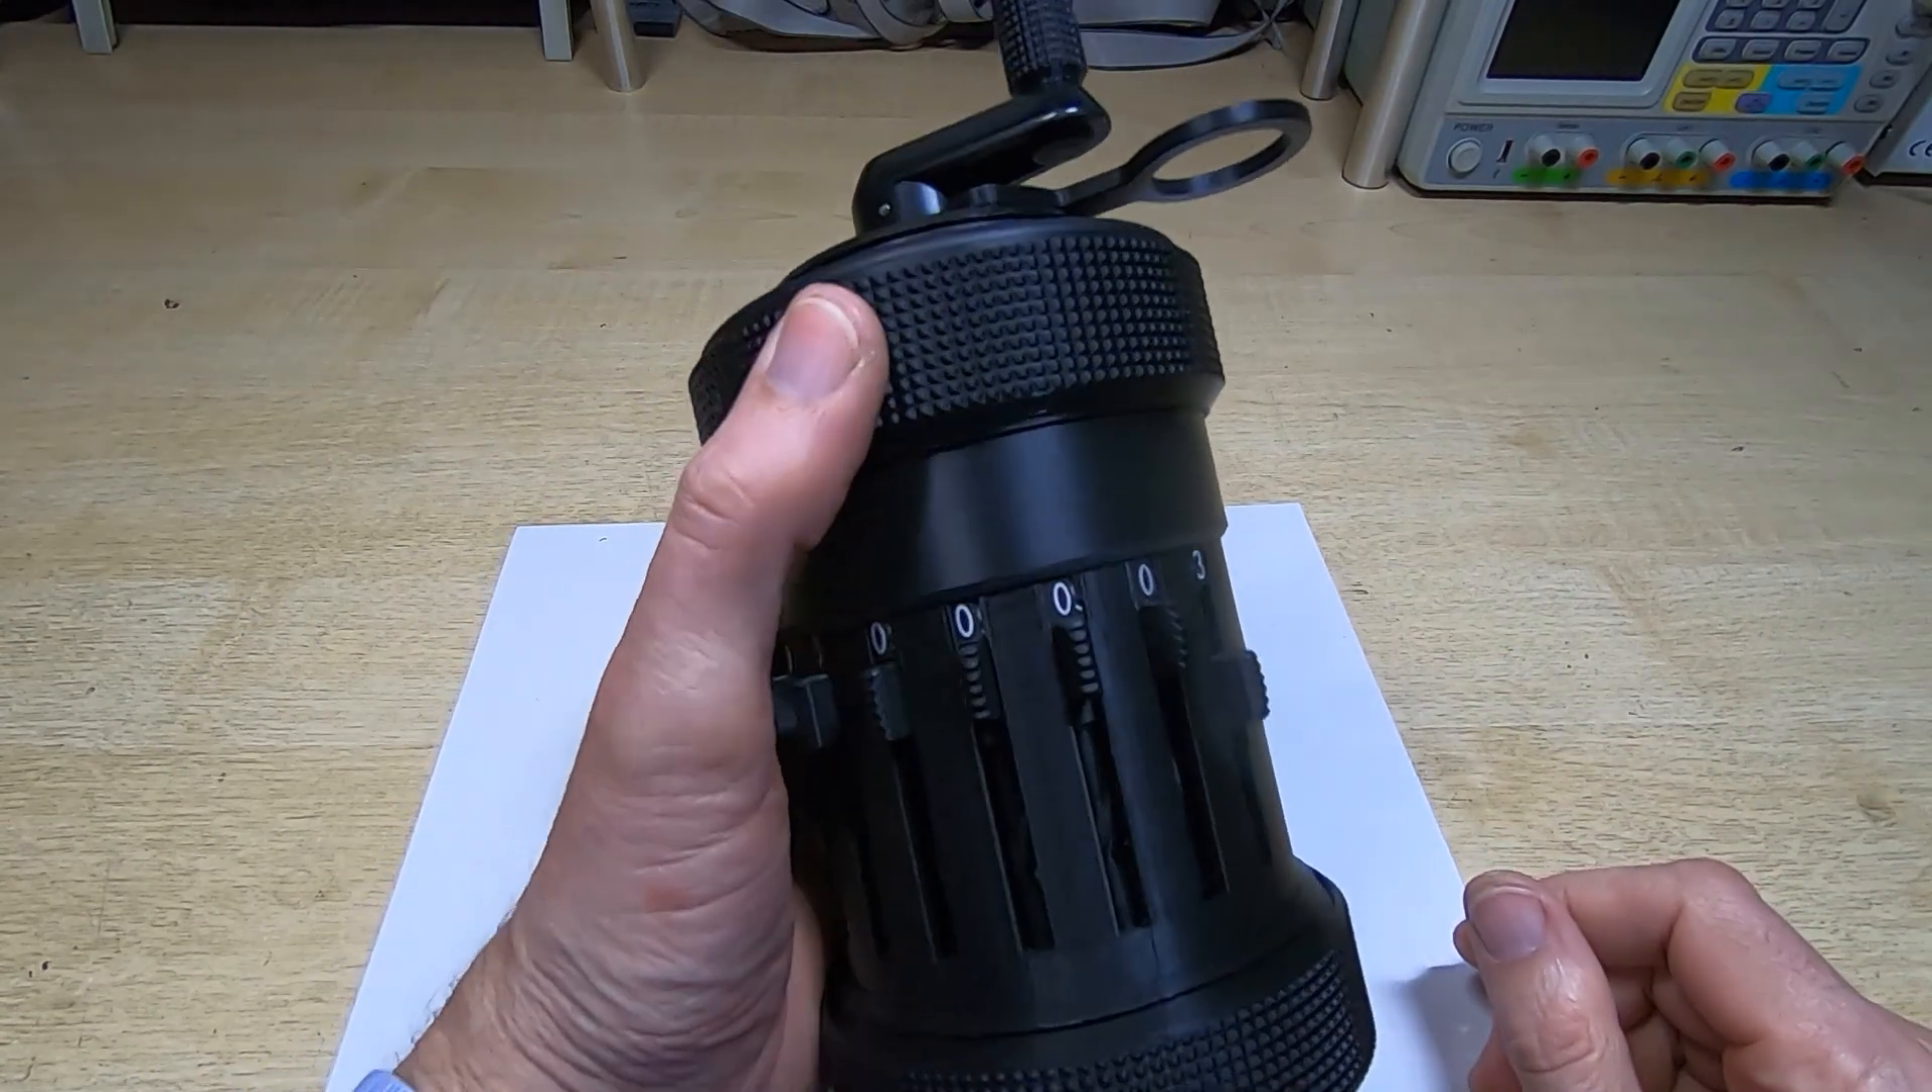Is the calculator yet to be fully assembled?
No.